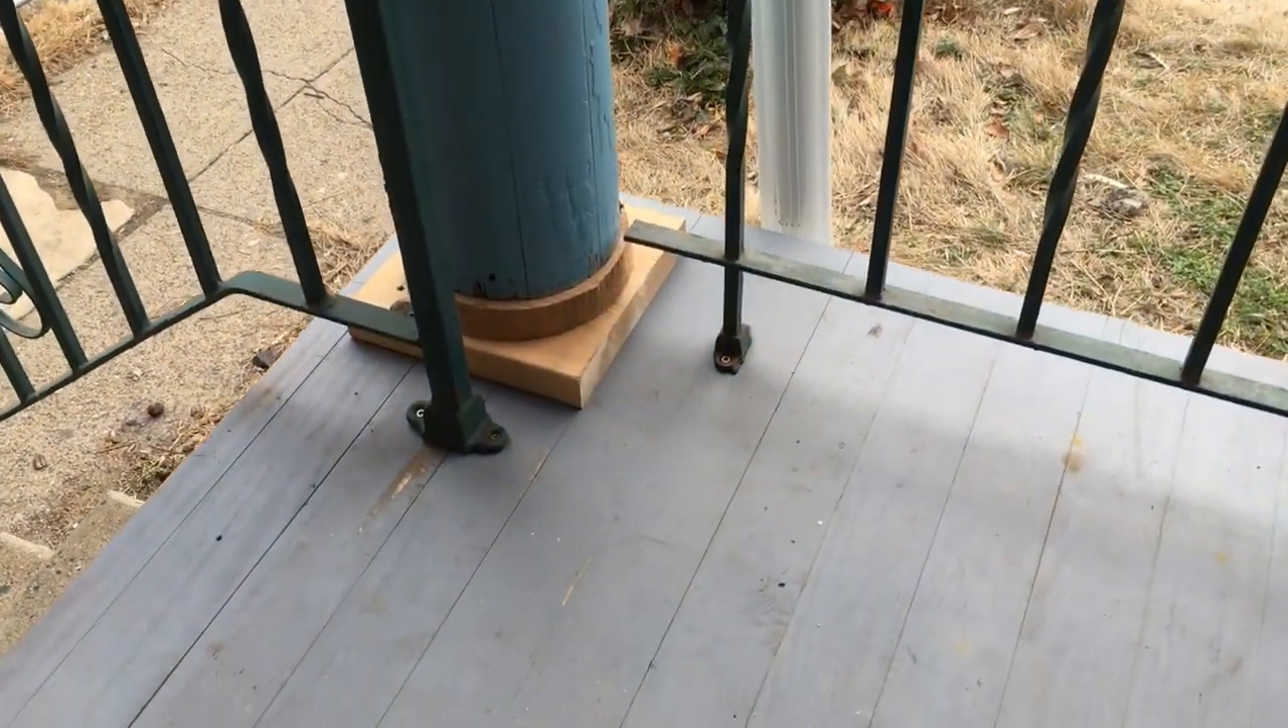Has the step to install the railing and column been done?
Yes.